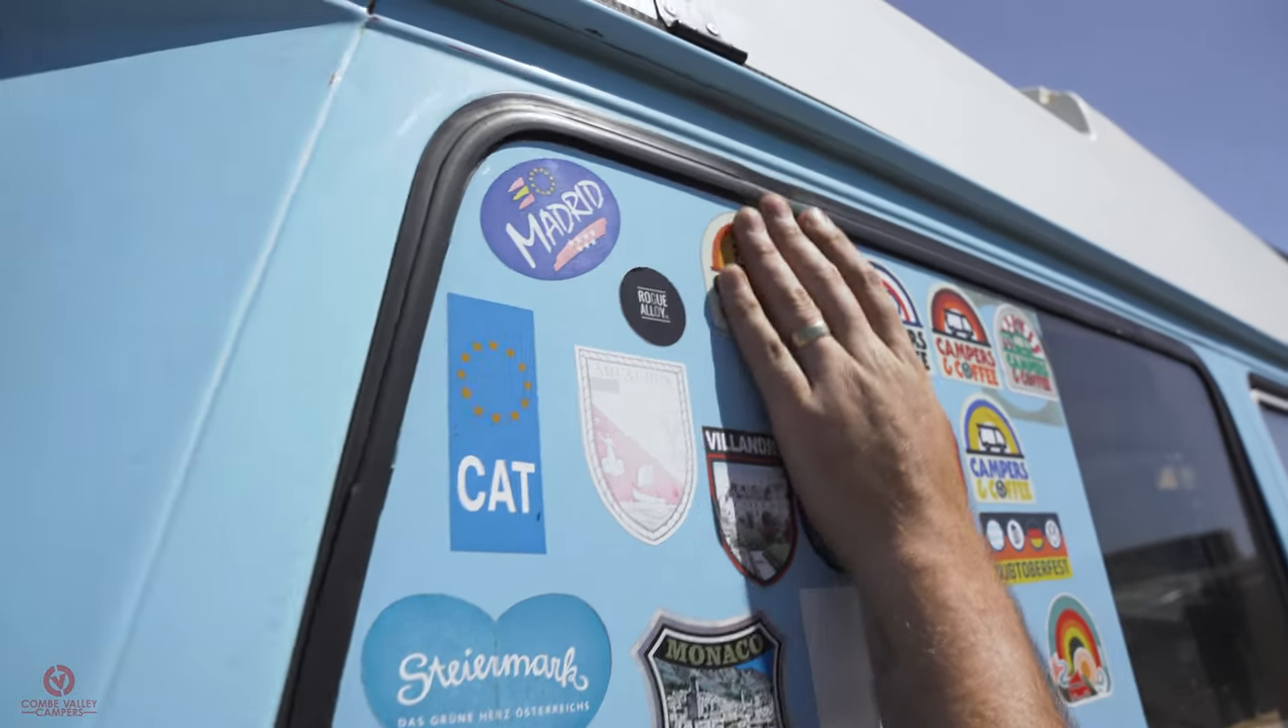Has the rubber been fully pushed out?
No.